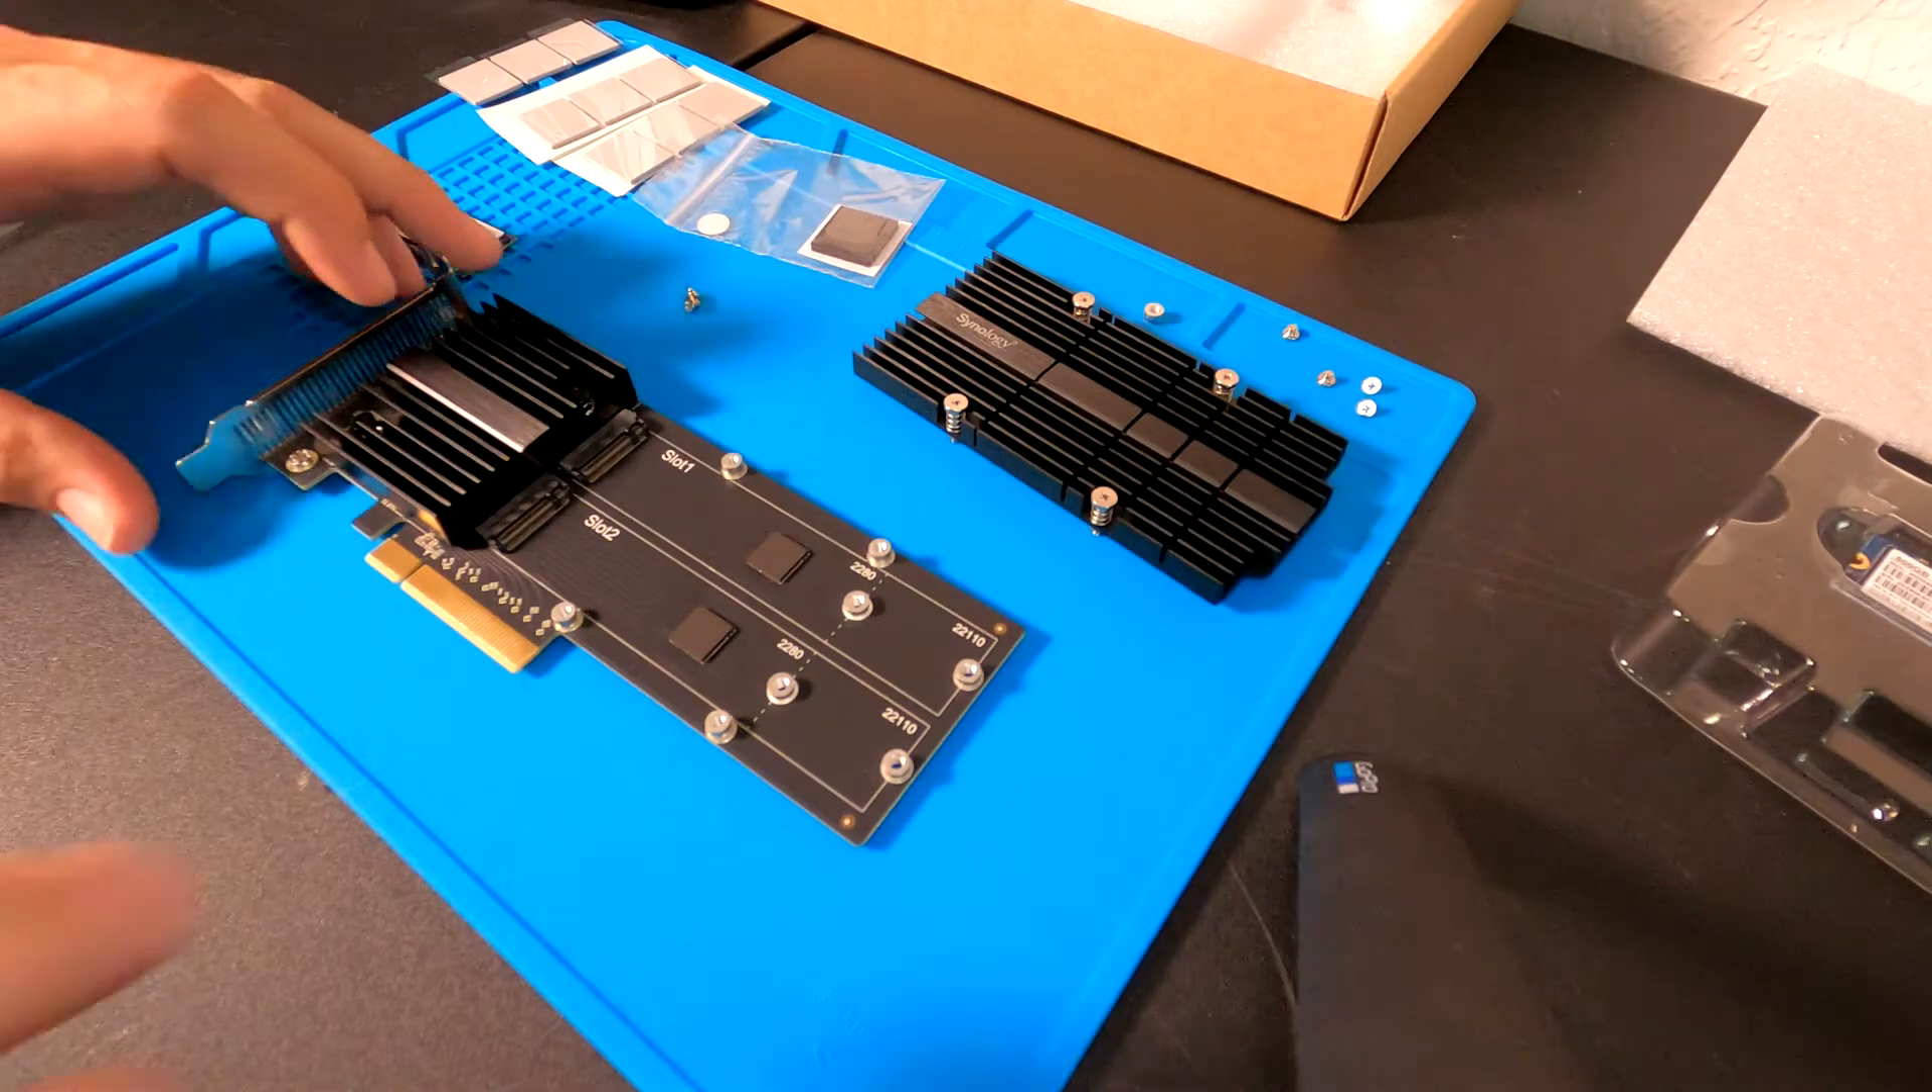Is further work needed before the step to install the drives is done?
Yes.